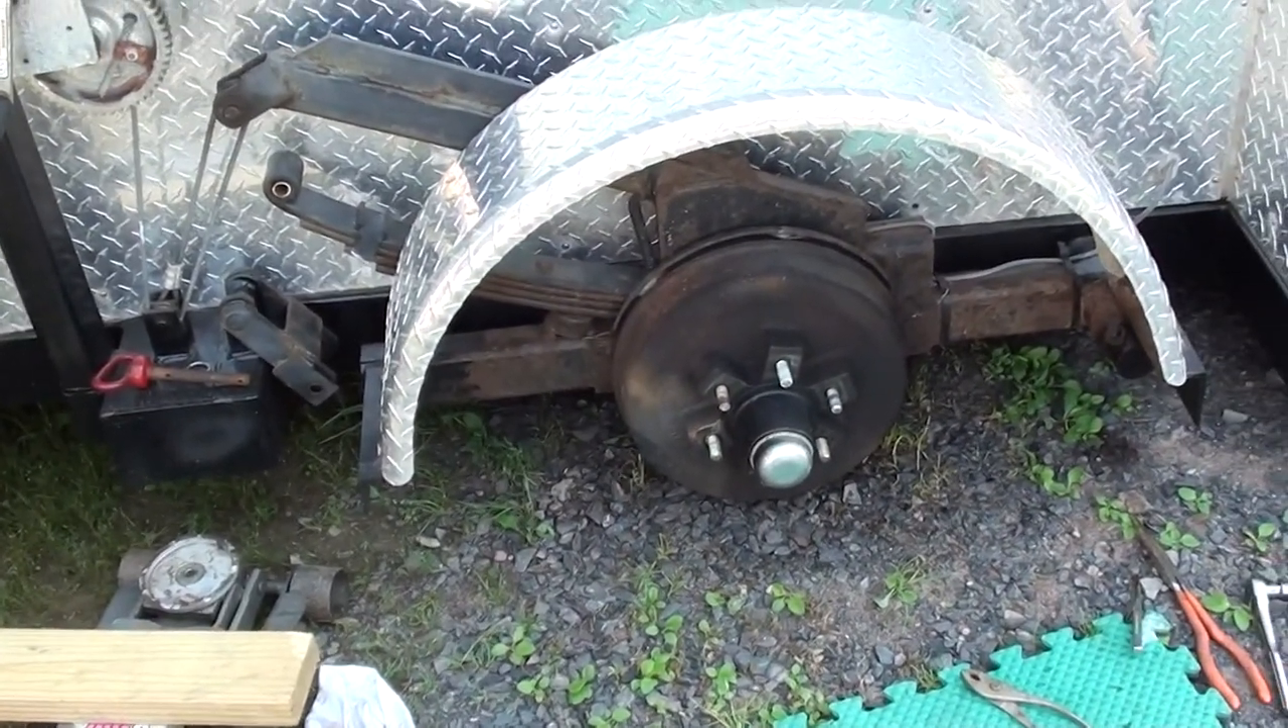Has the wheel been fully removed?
Yes.